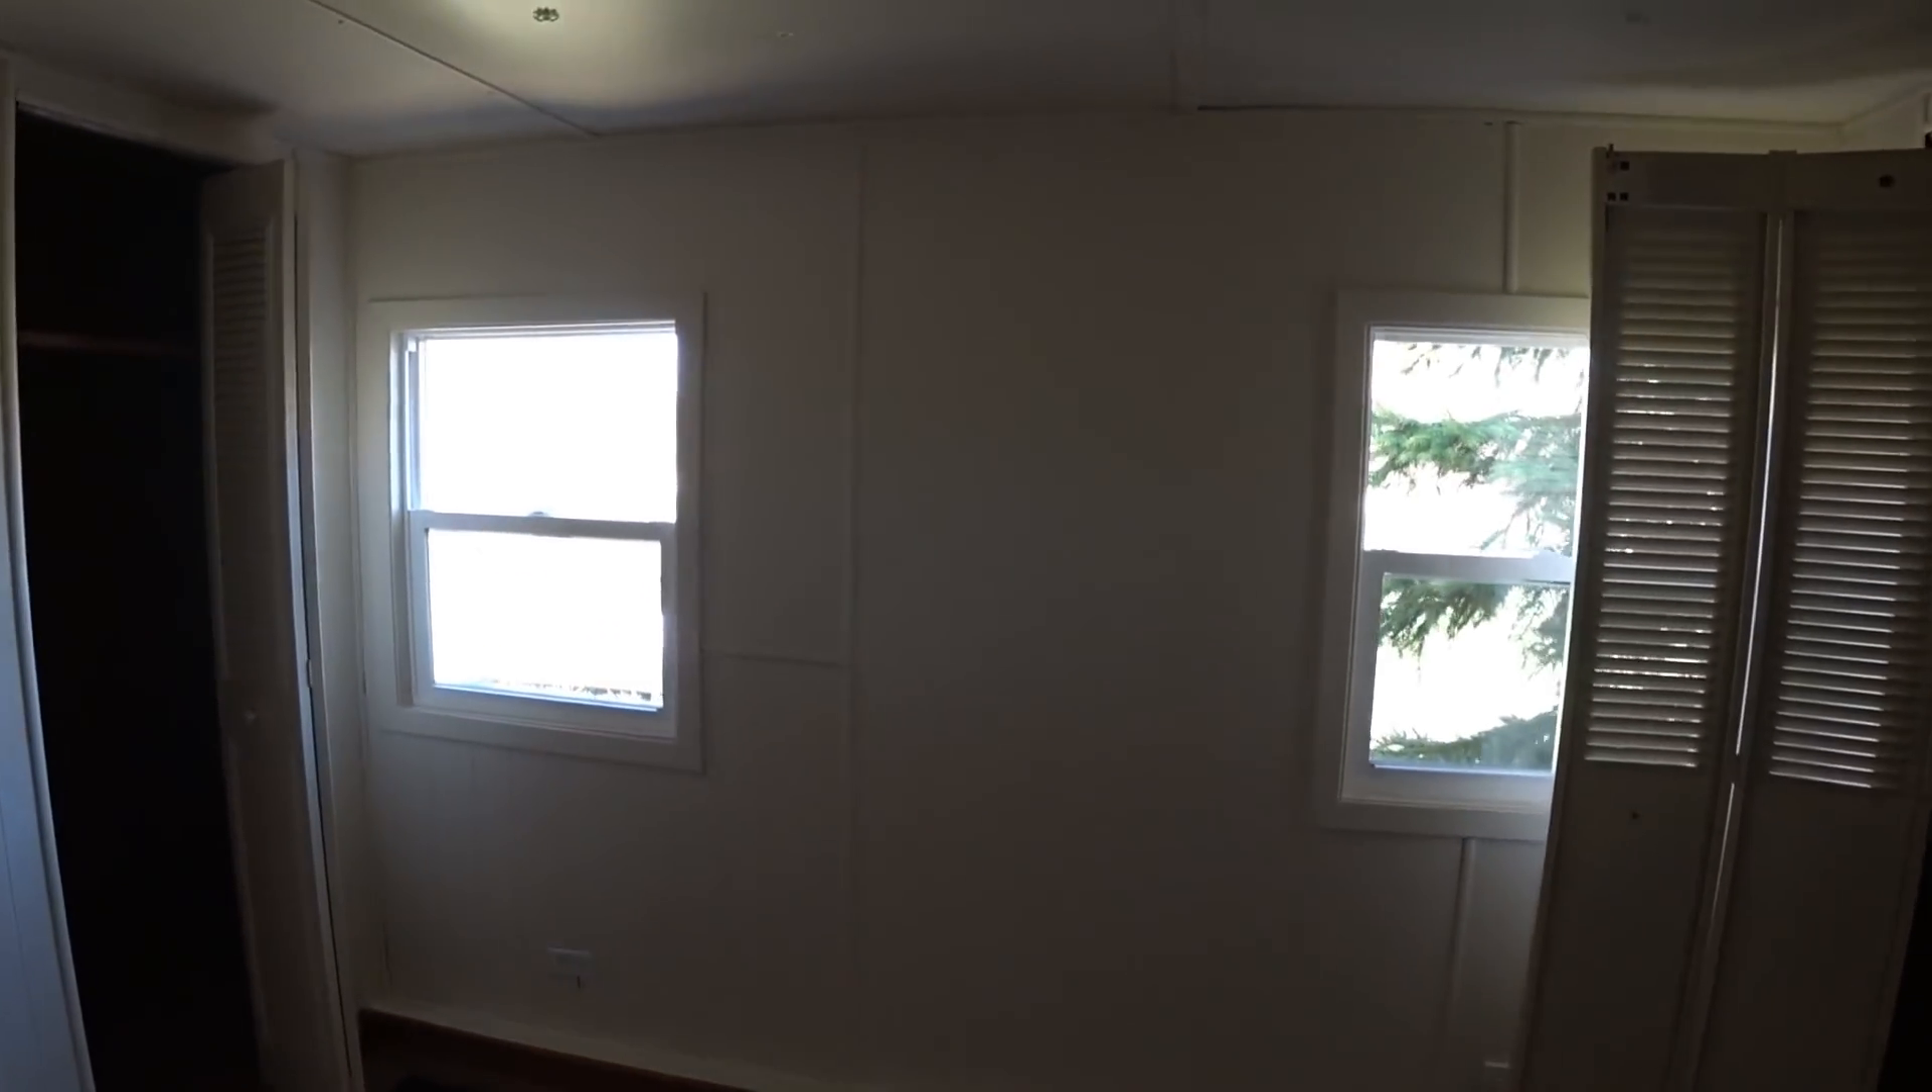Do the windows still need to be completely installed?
No.